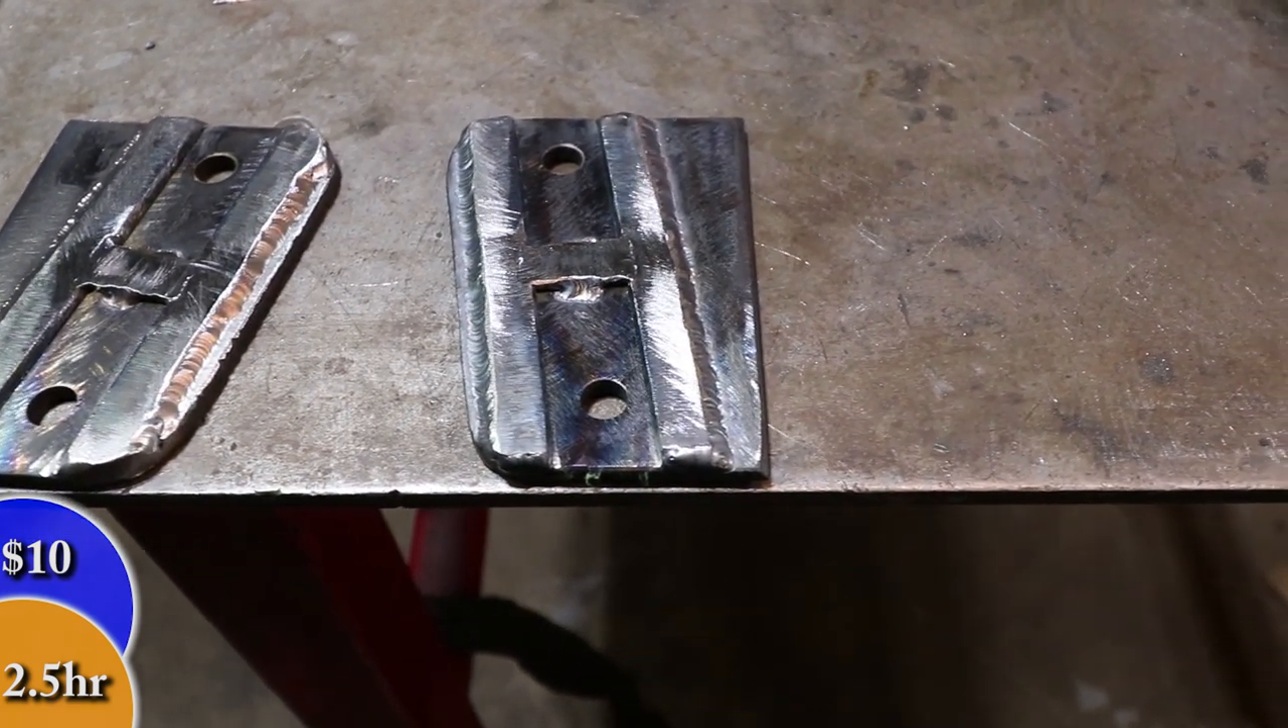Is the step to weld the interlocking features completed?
Yes.